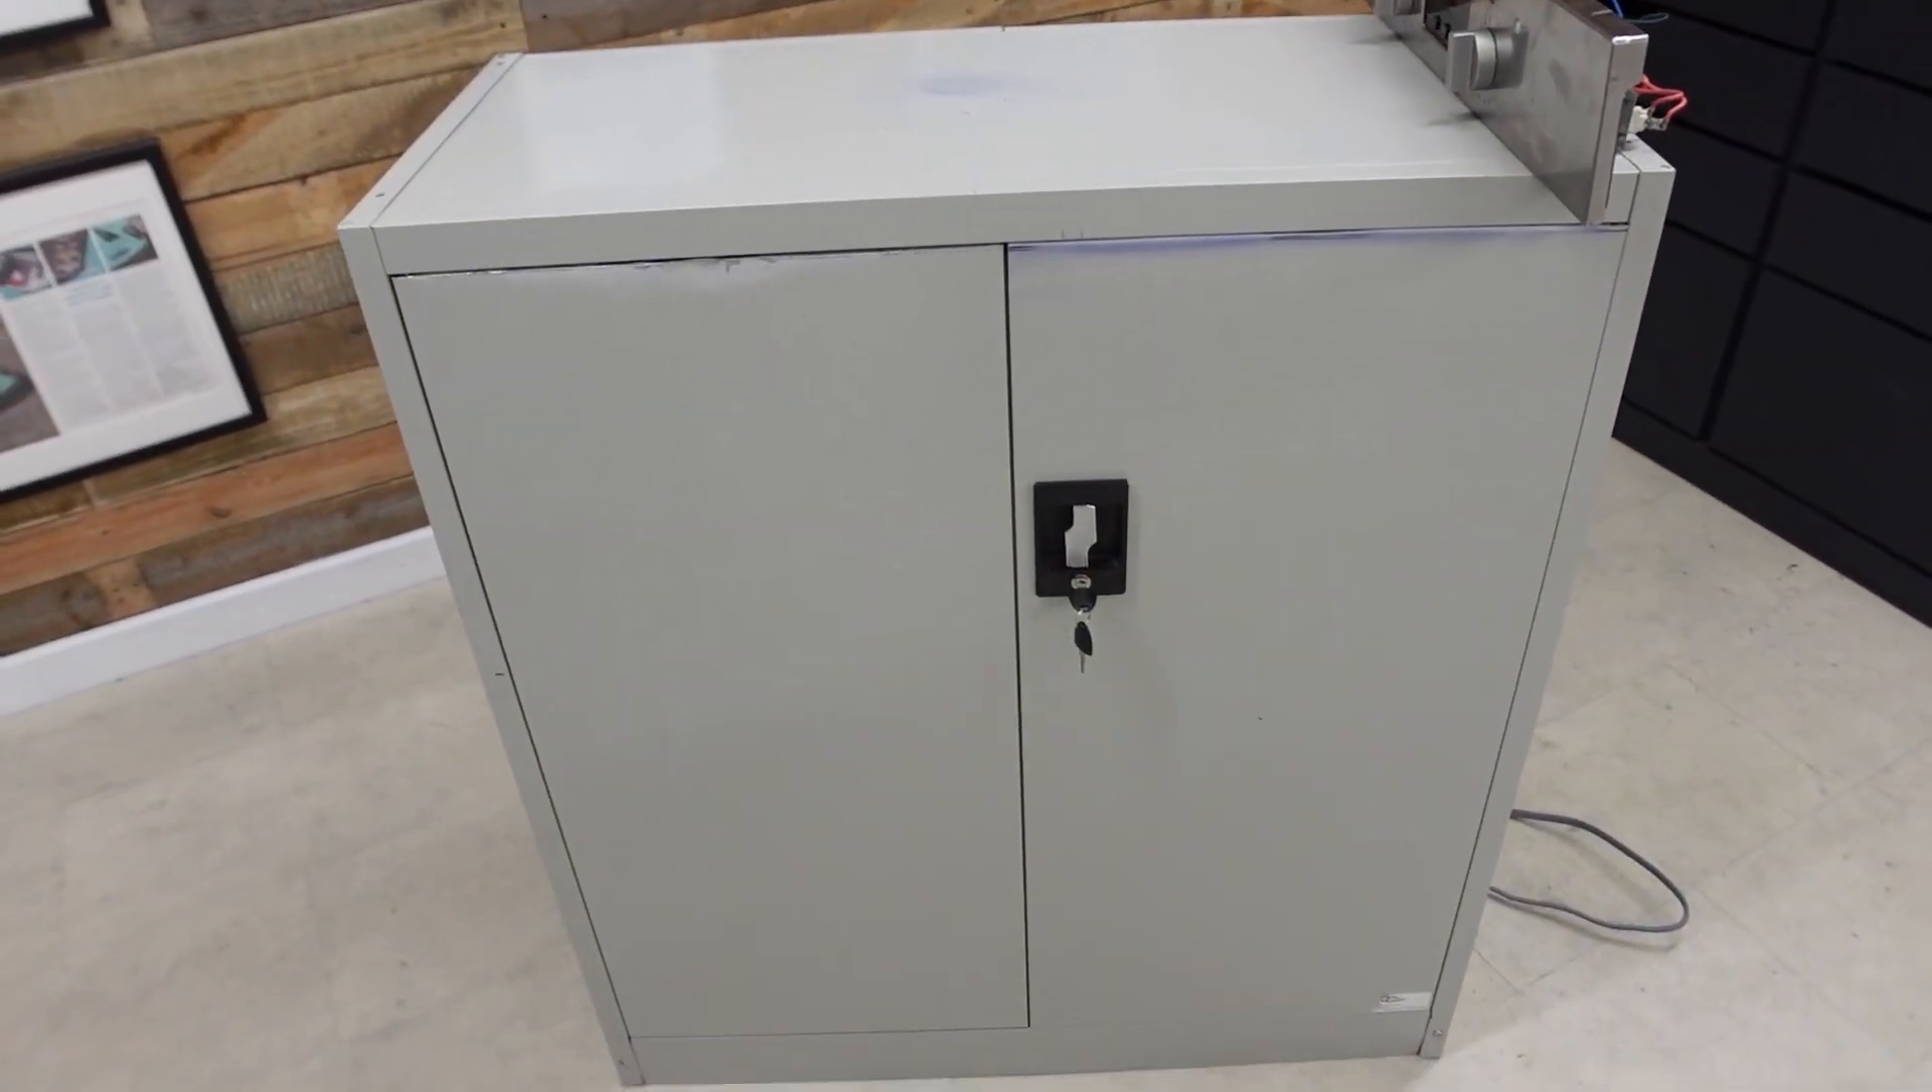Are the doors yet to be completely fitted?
No.